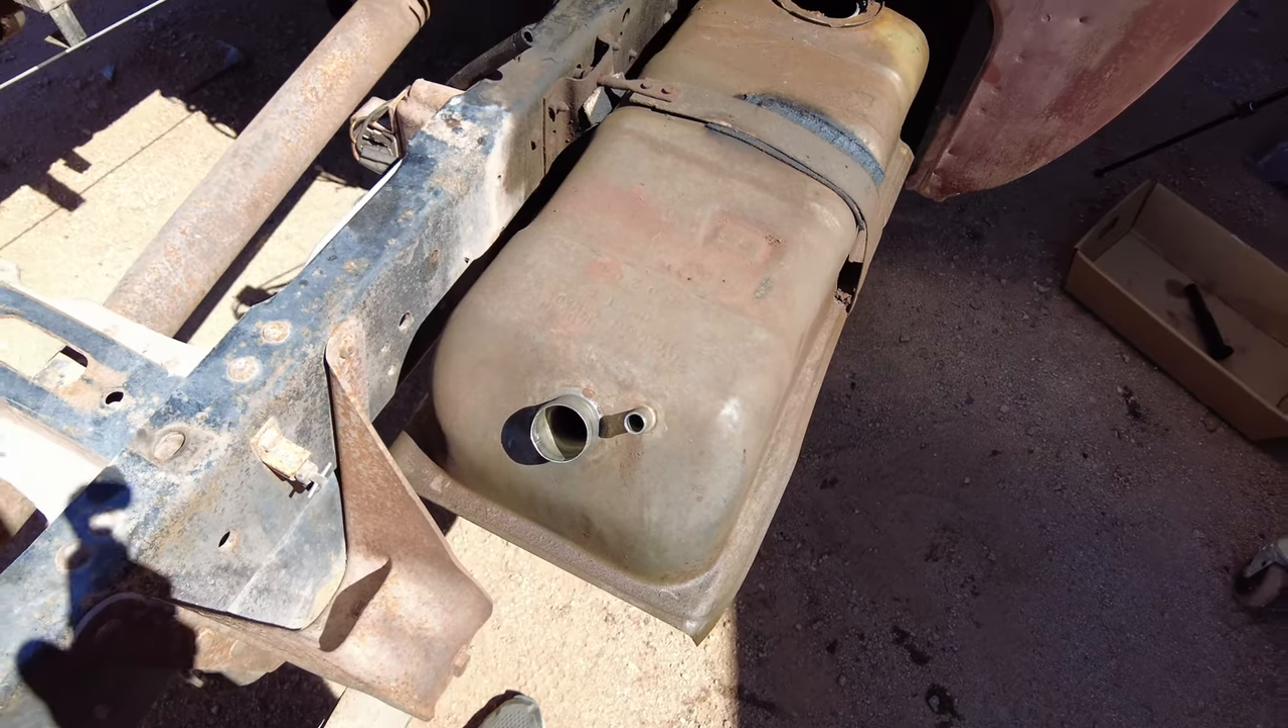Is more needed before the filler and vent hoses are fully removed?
No.